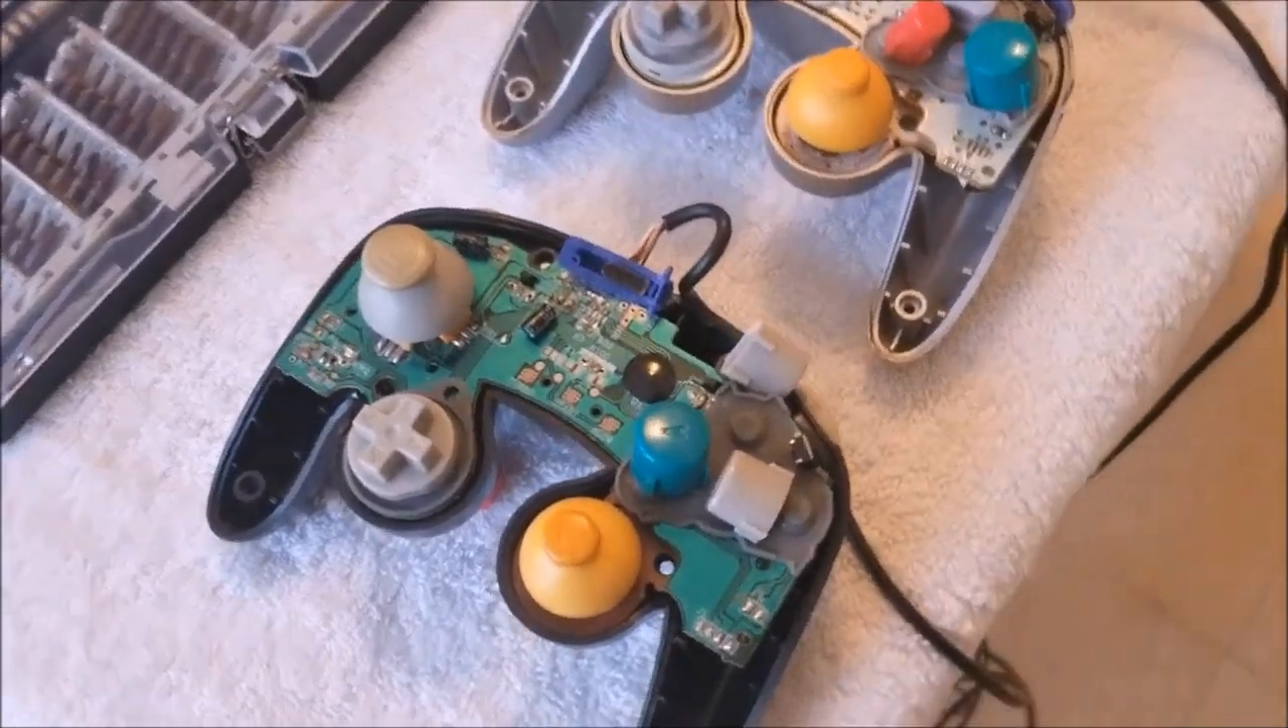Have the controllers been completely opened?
Yes.